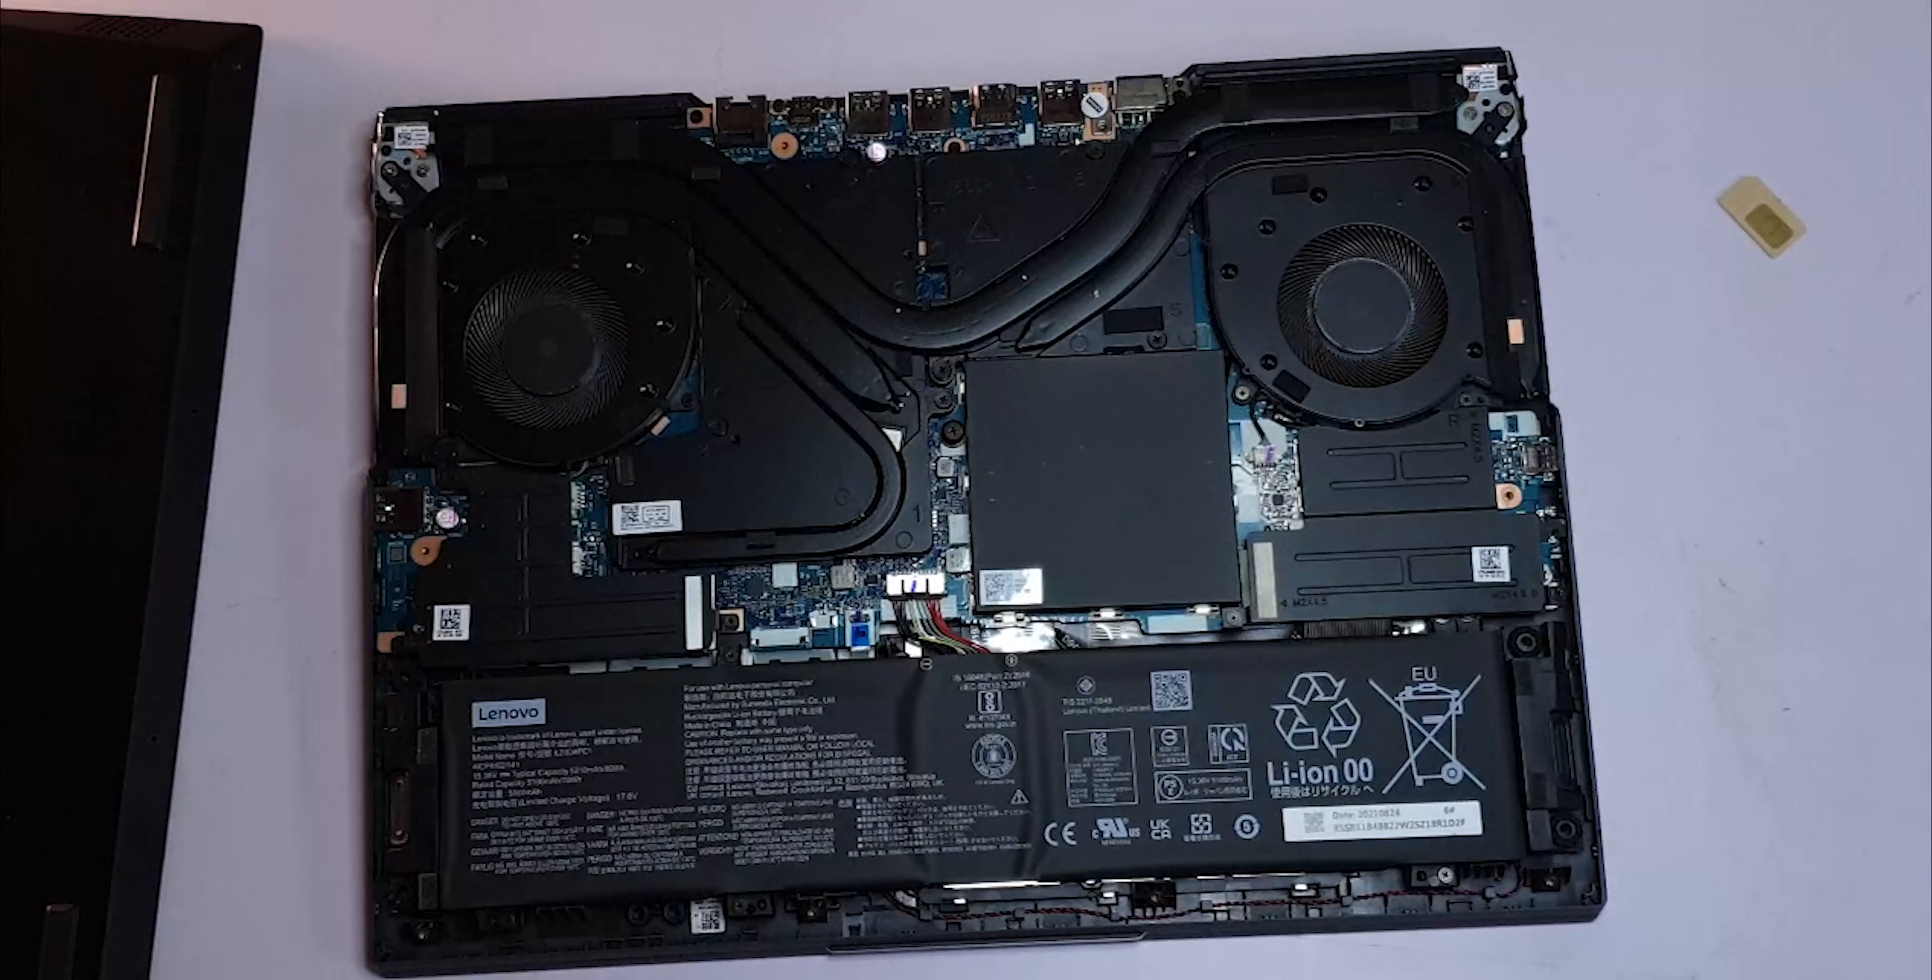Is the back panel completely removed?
Yes.